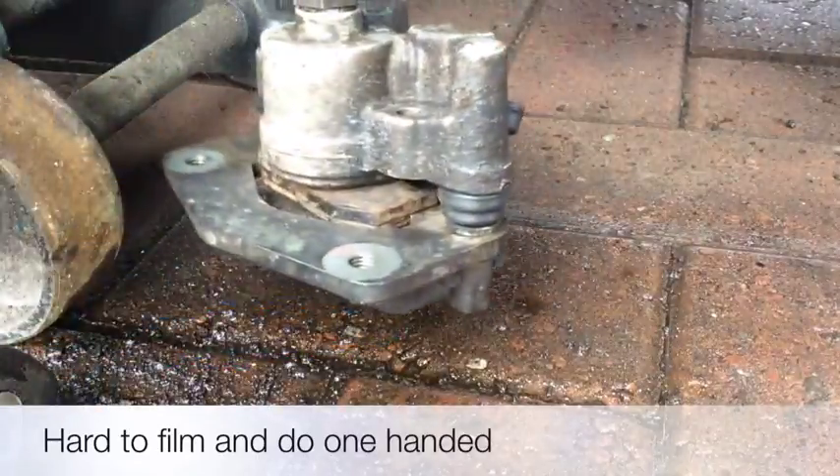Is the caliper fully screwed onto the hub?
No.